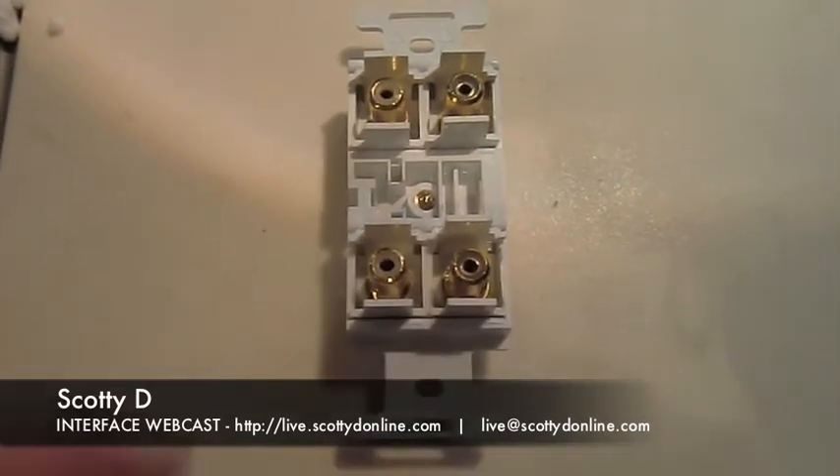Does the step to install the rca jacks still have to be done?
No.